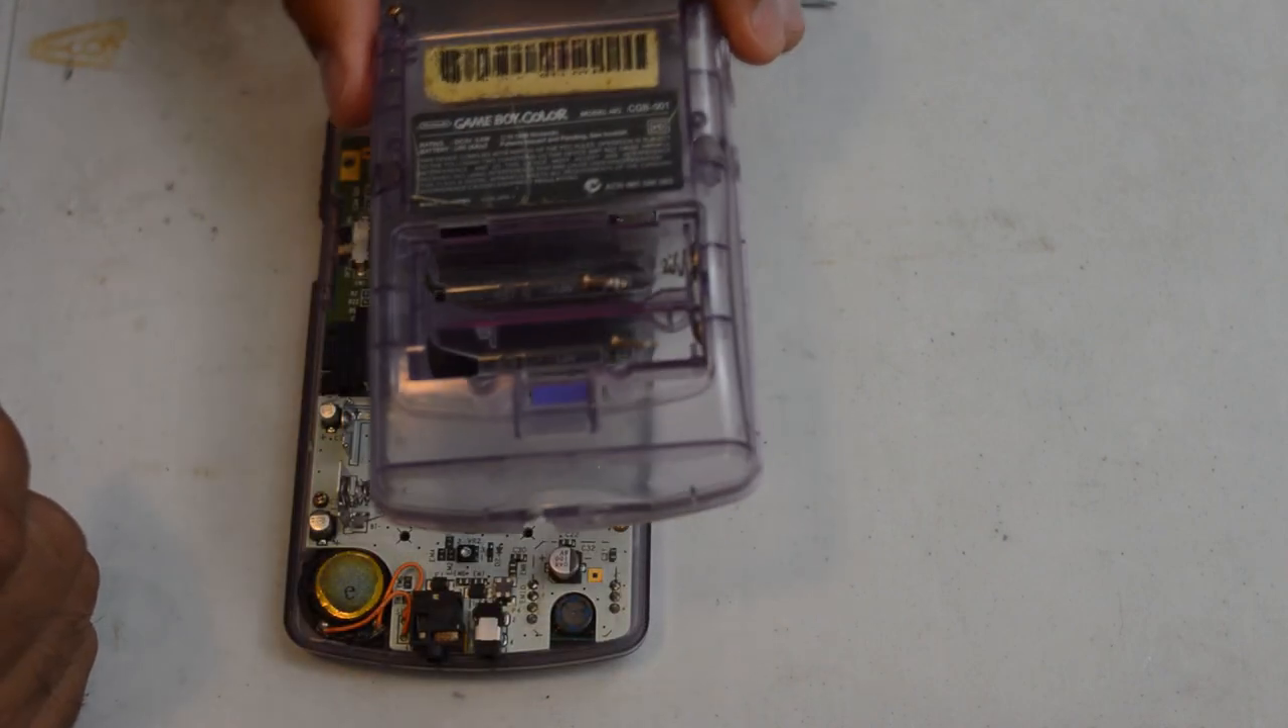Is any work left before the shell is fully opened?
No.